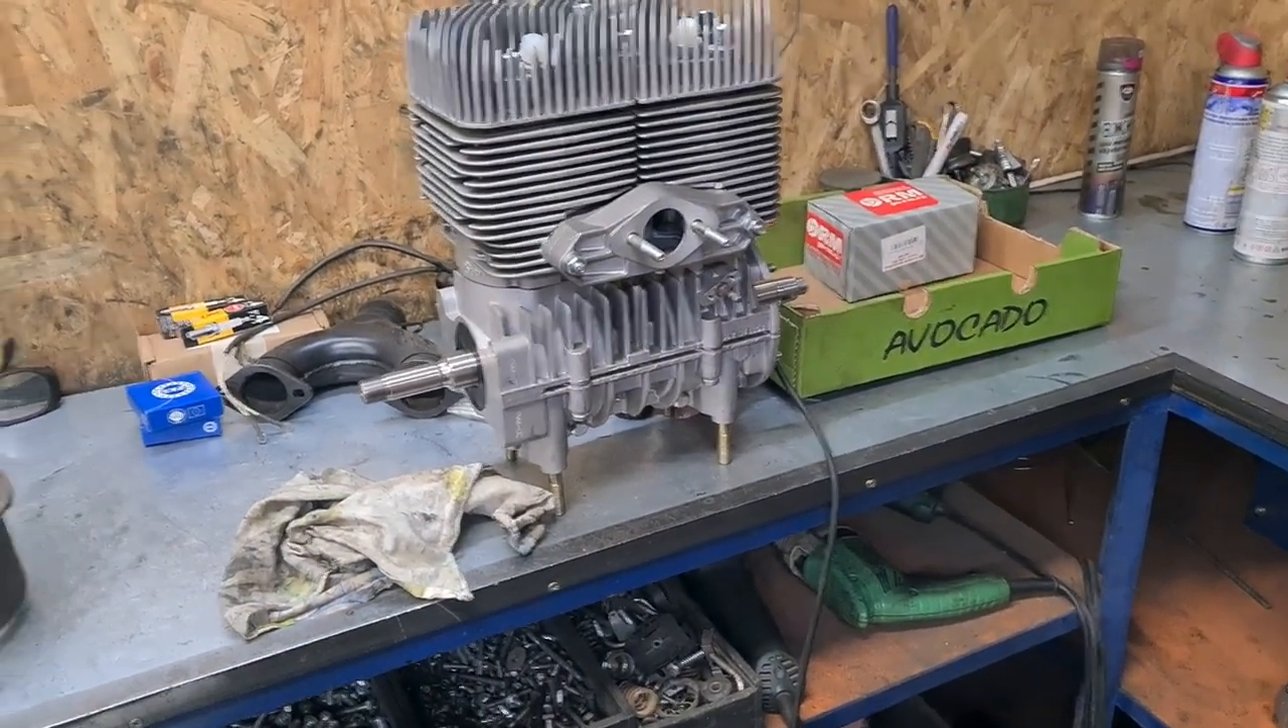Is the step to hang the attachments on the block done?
No.